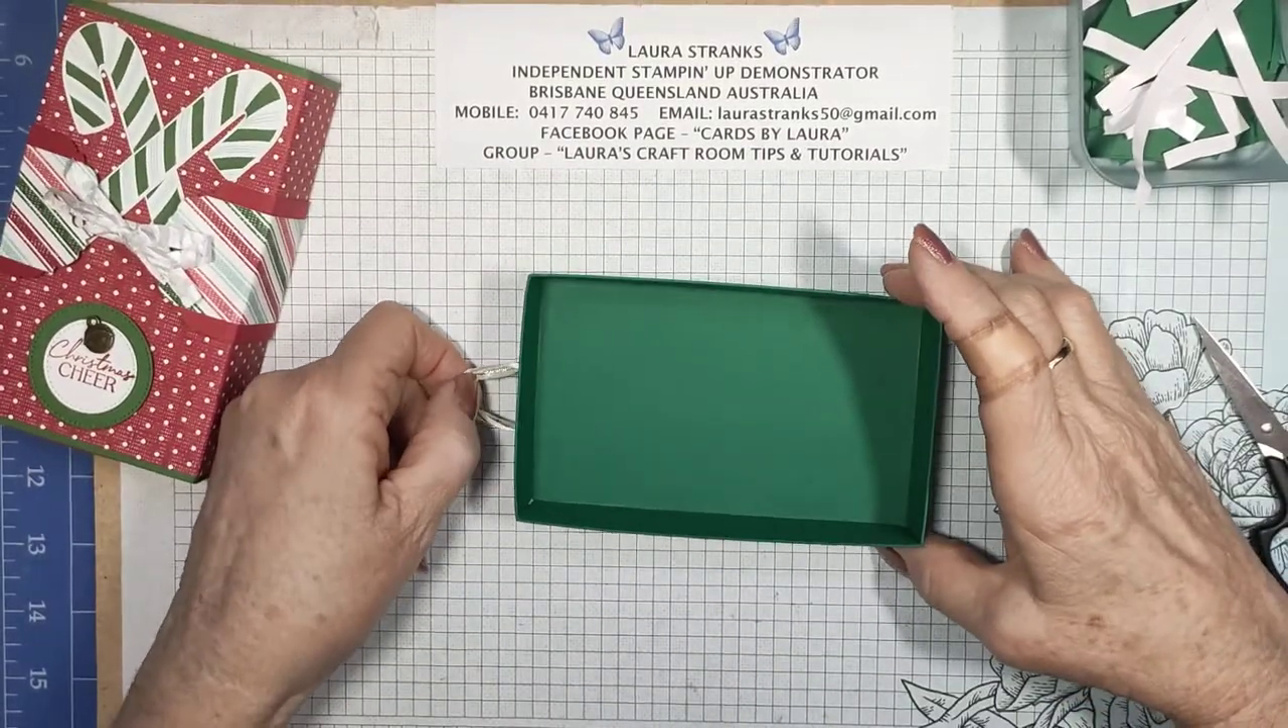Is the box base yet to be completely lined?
Yes.